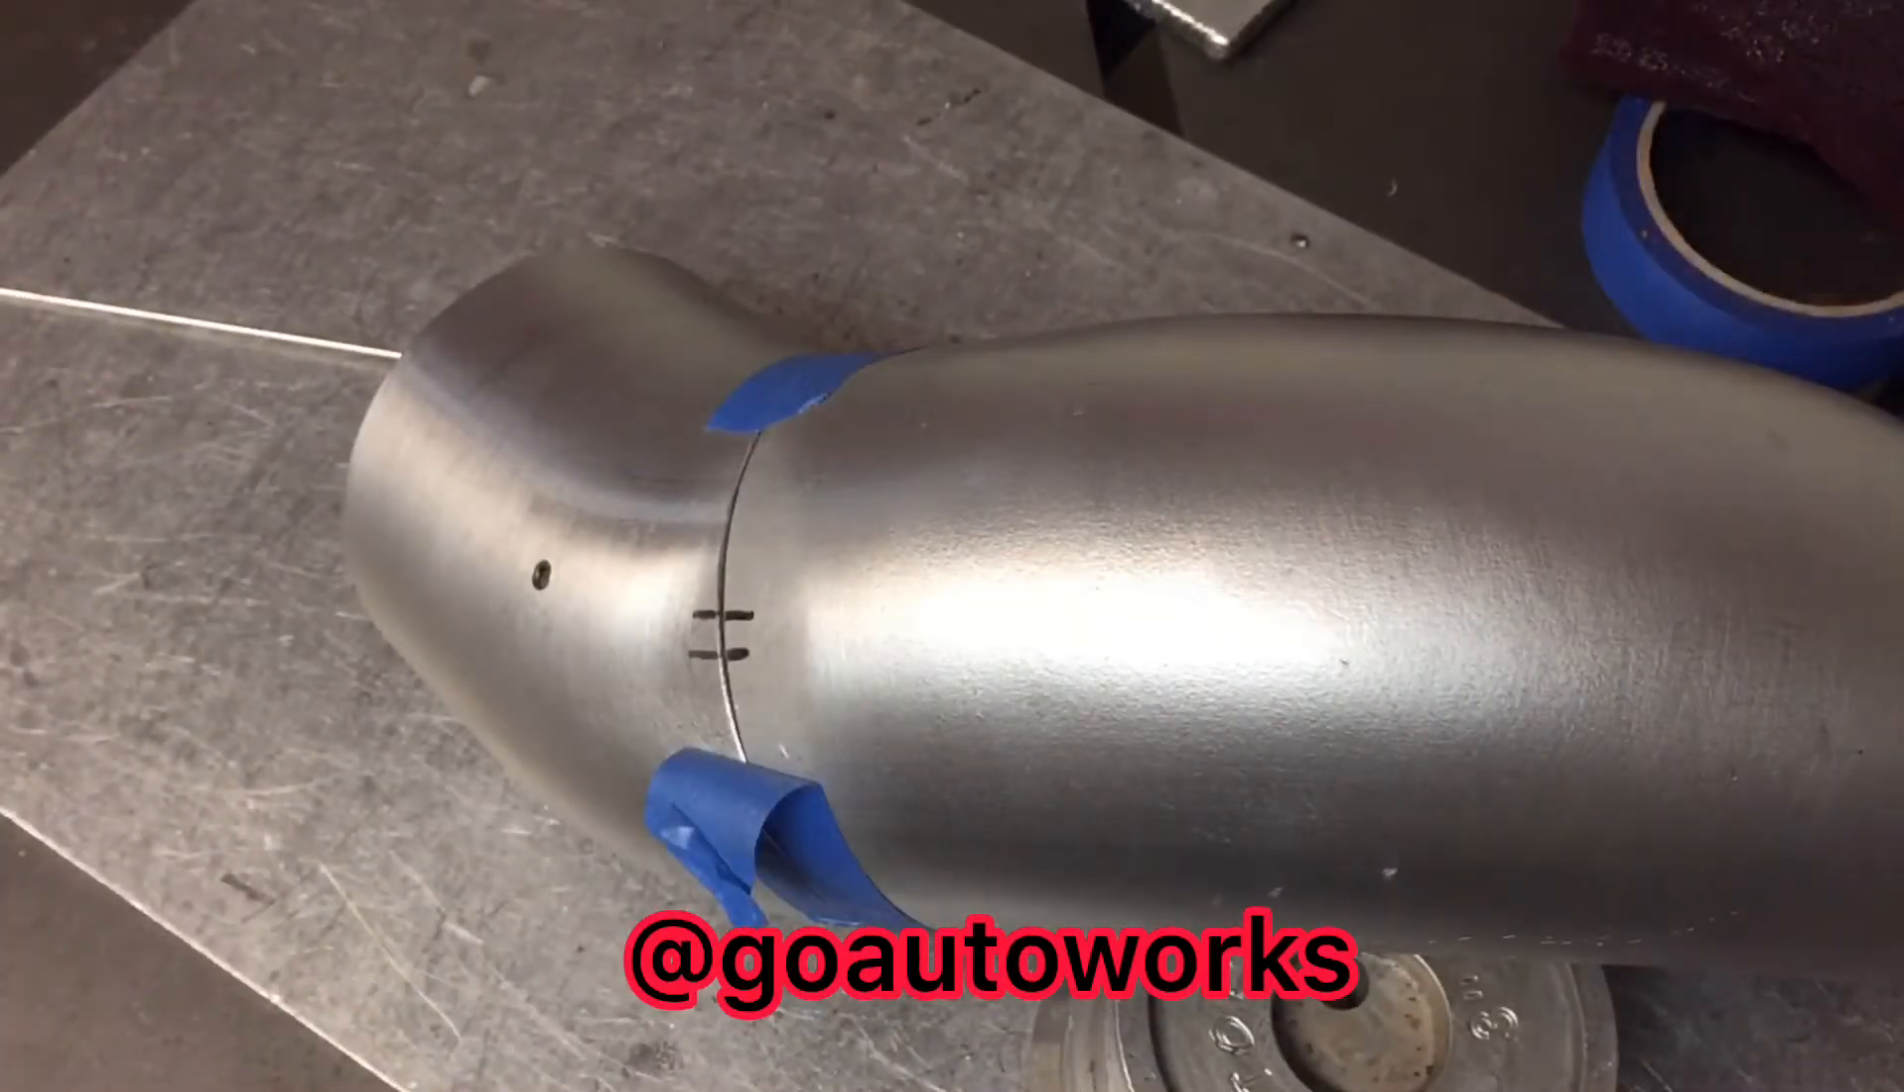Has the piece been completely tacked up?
No.